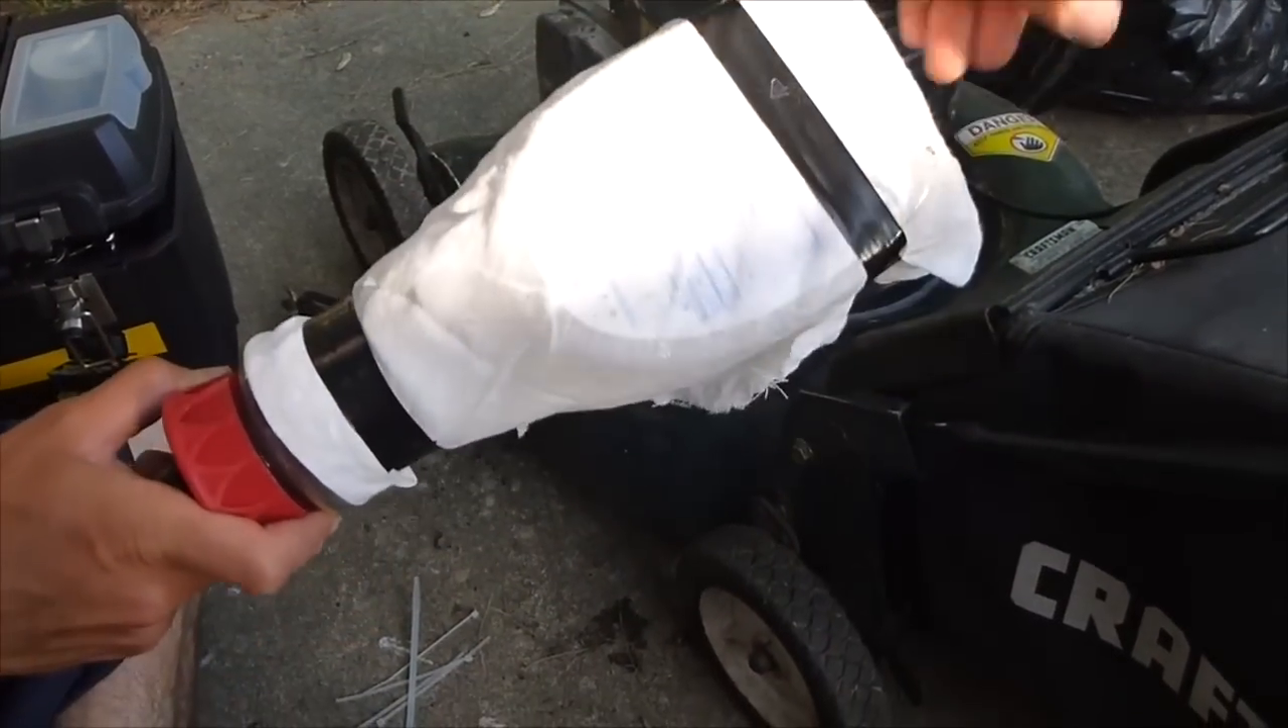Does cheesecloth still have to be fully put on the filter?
No.